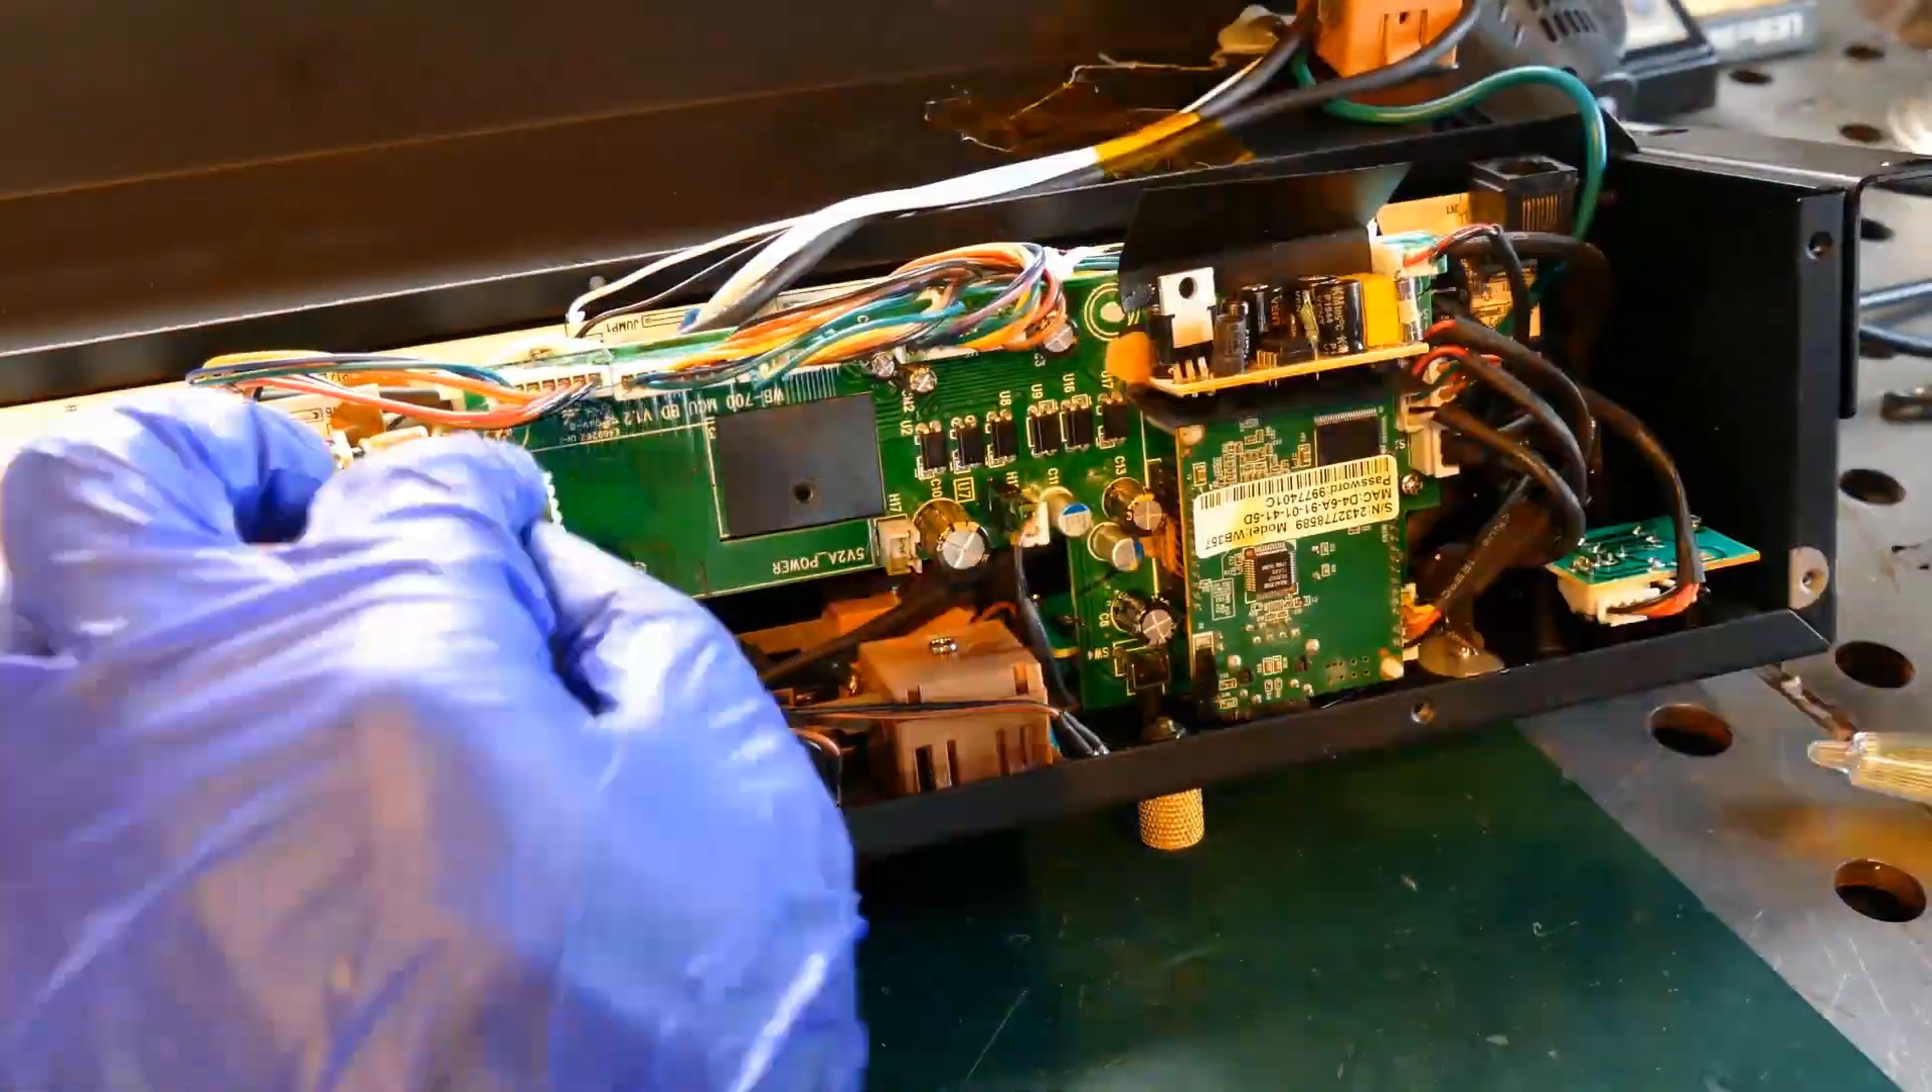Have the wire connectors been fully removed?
No.